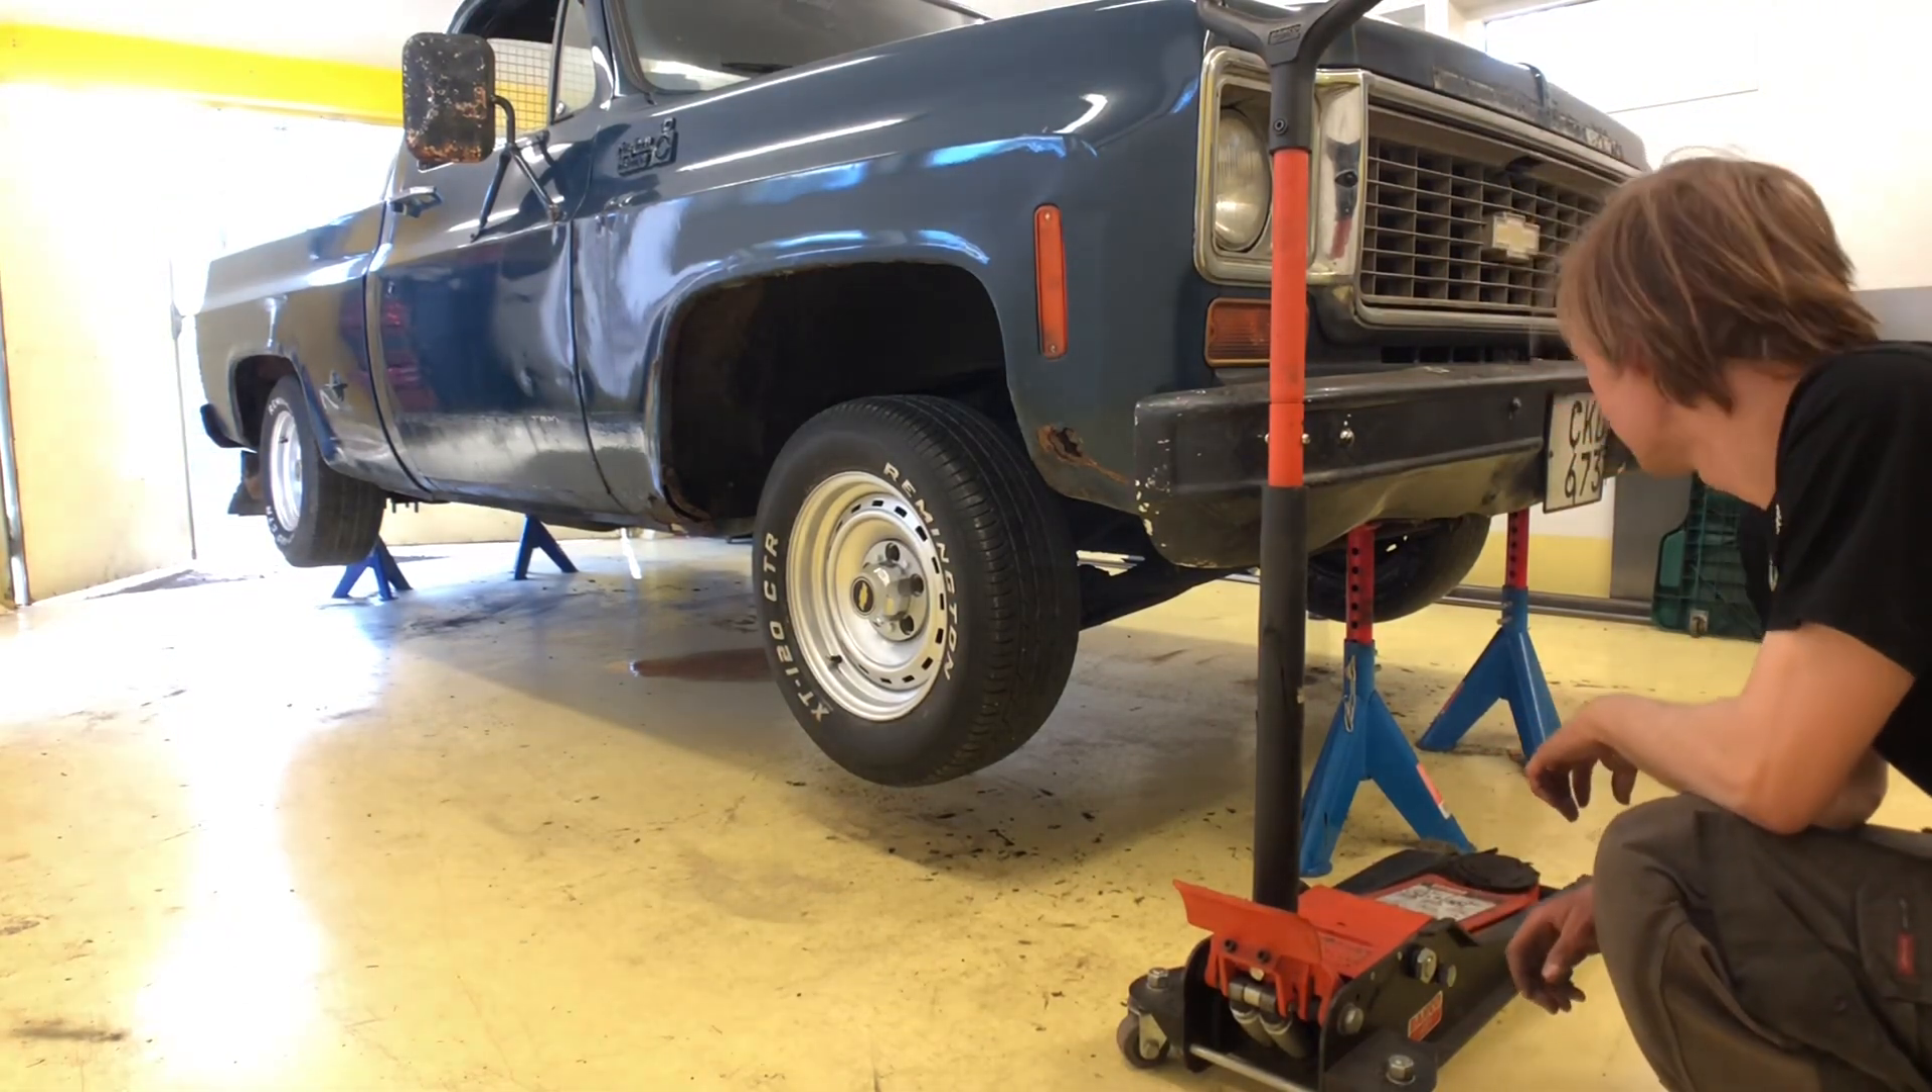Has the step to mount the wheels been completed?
Yes.